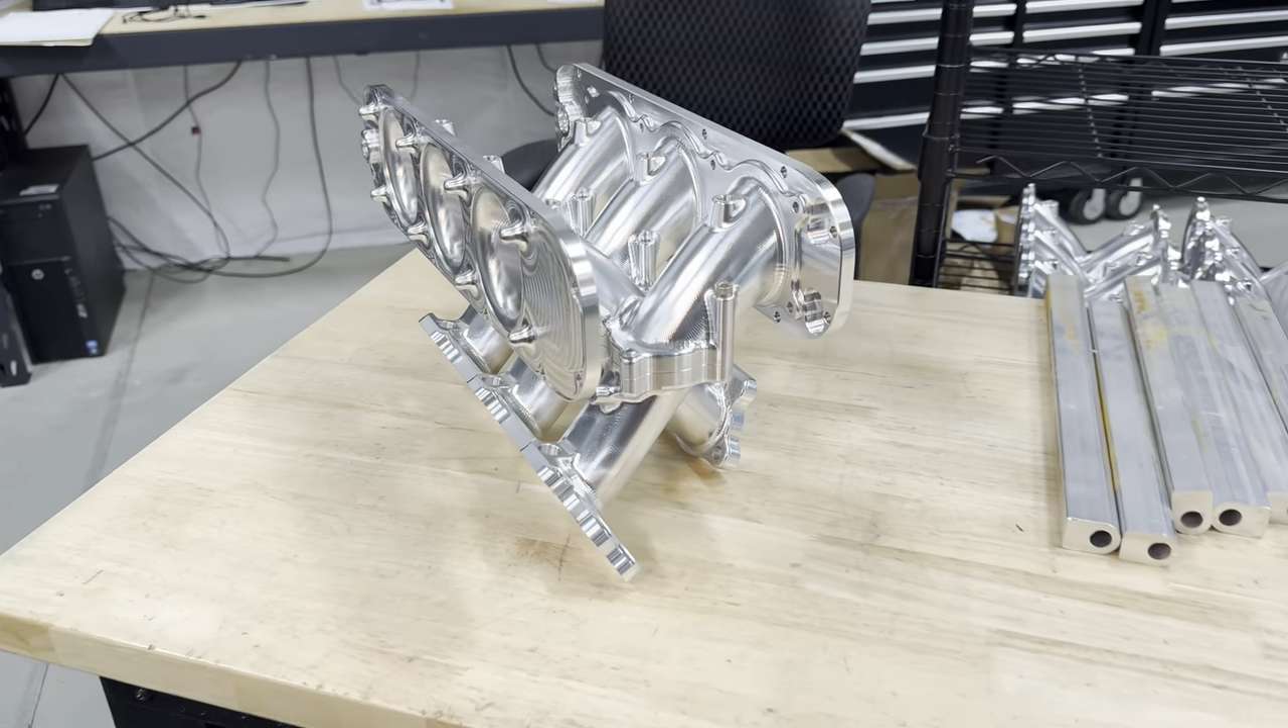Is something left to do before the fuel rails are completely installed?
Yes.